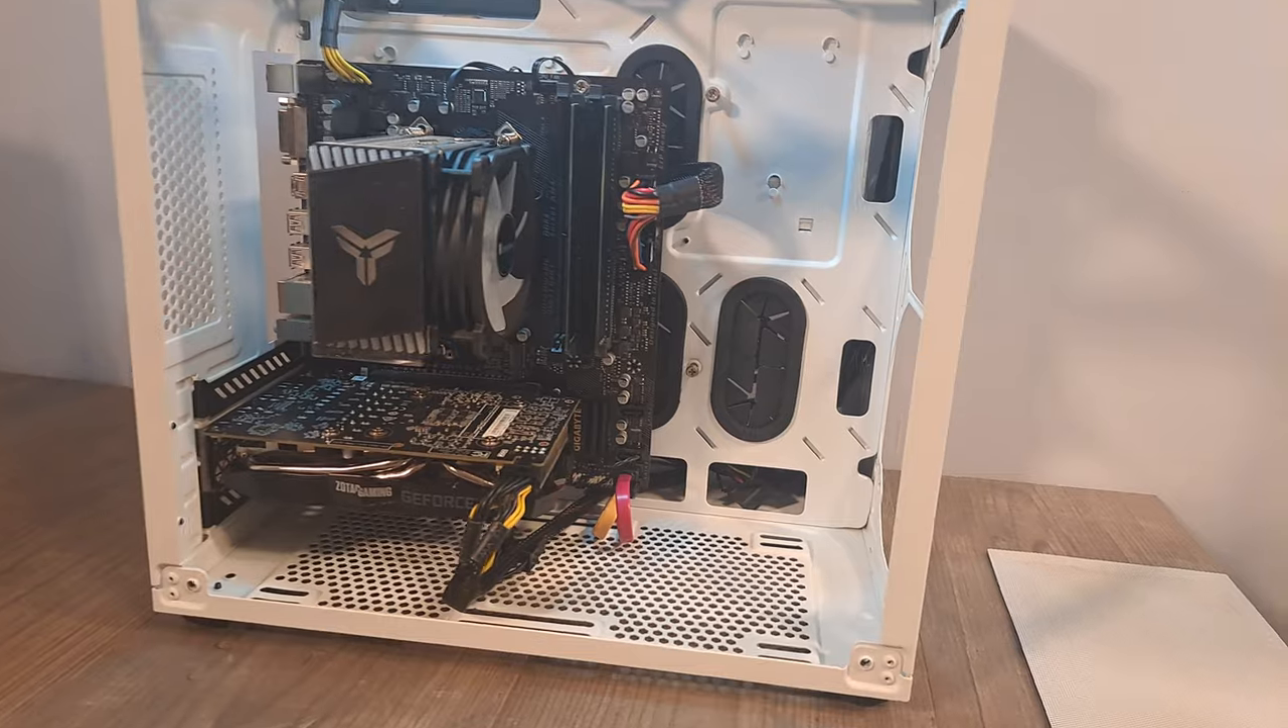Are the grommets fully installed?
Yes.